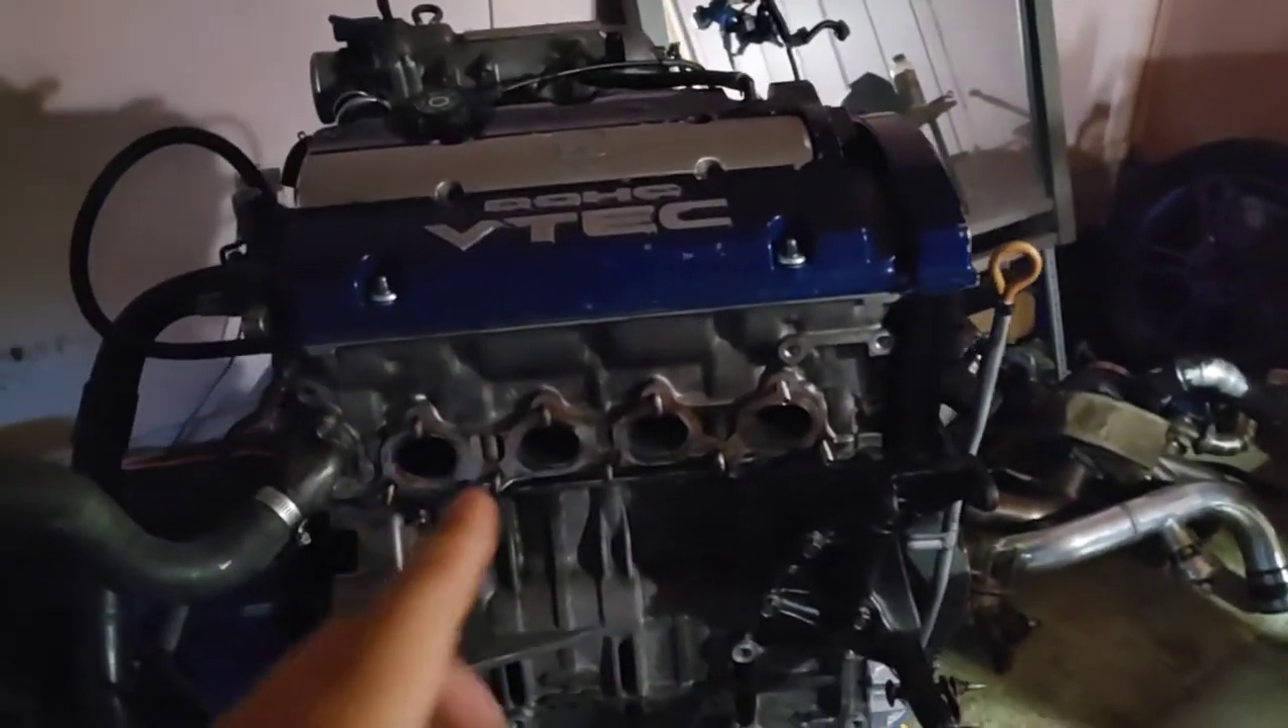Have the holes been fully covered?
No.